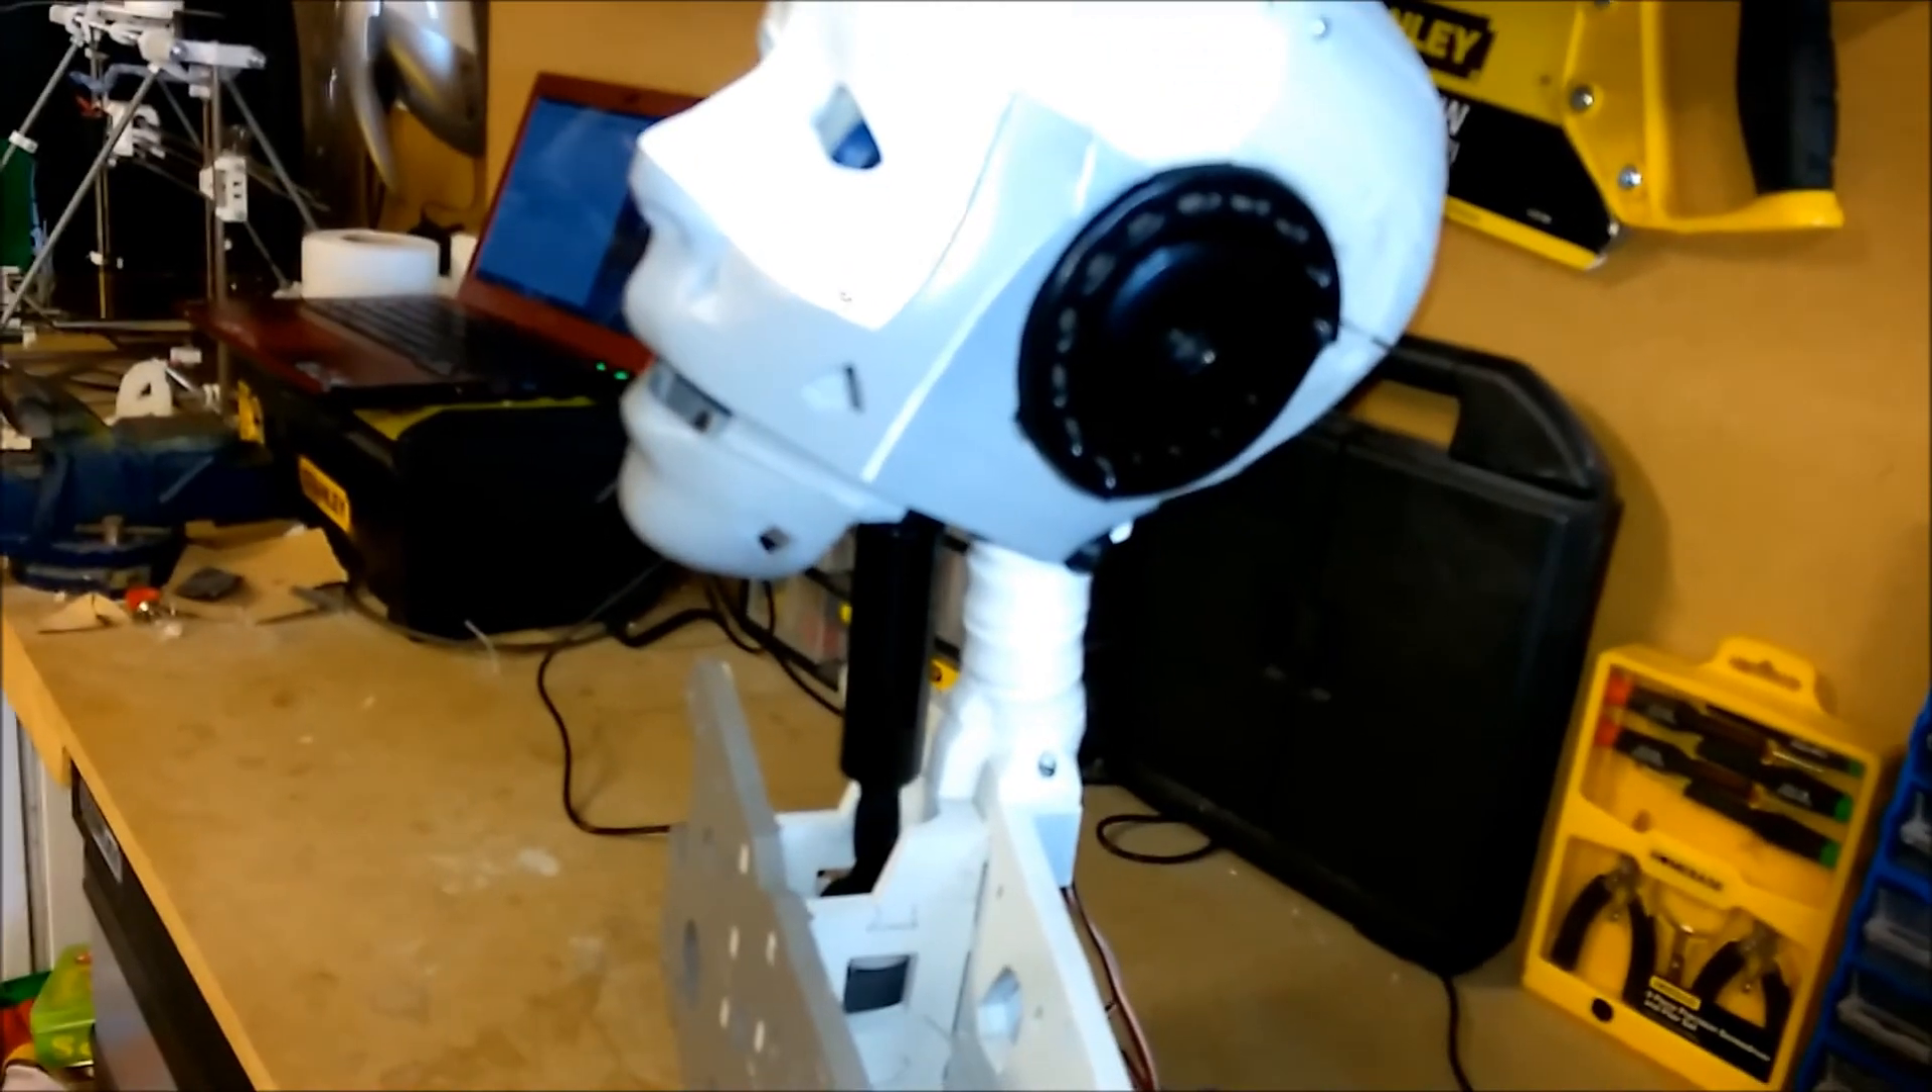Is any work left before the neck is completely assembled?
No.